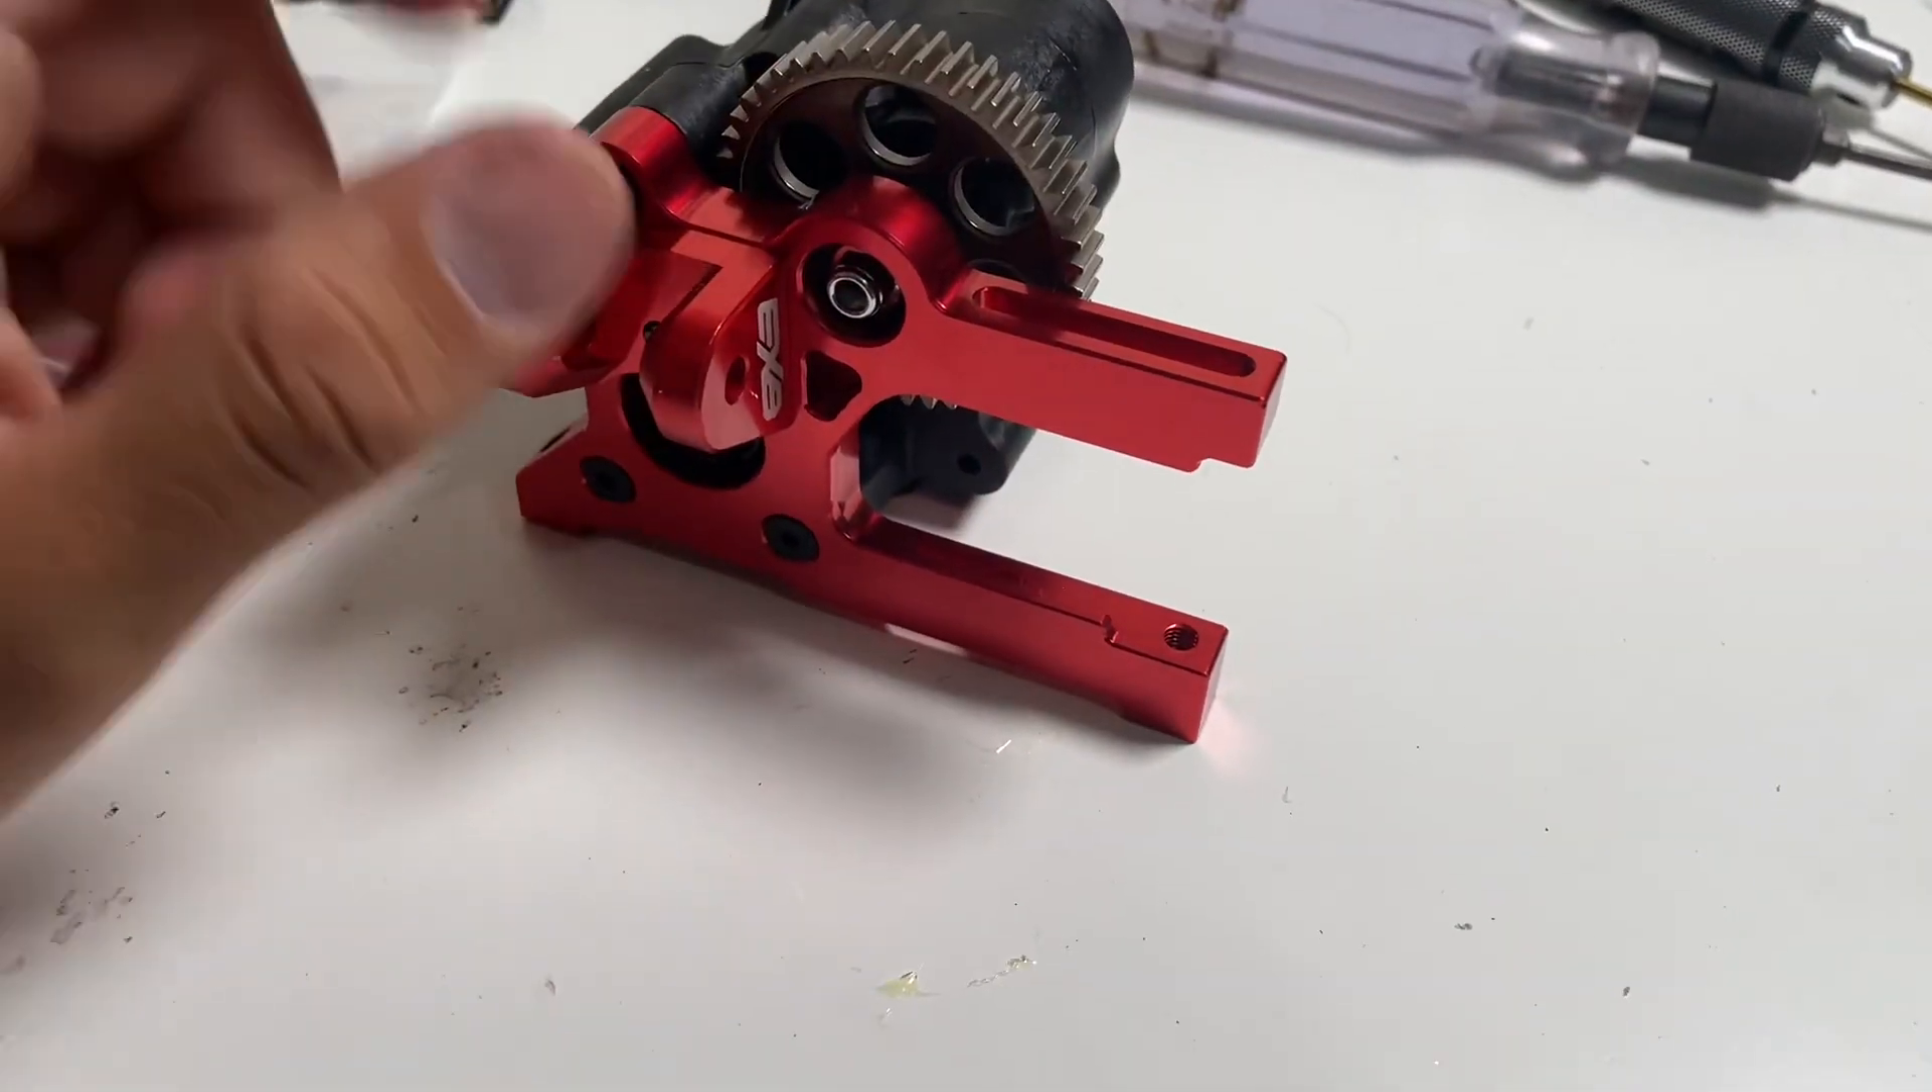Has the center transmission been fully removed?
Yes.